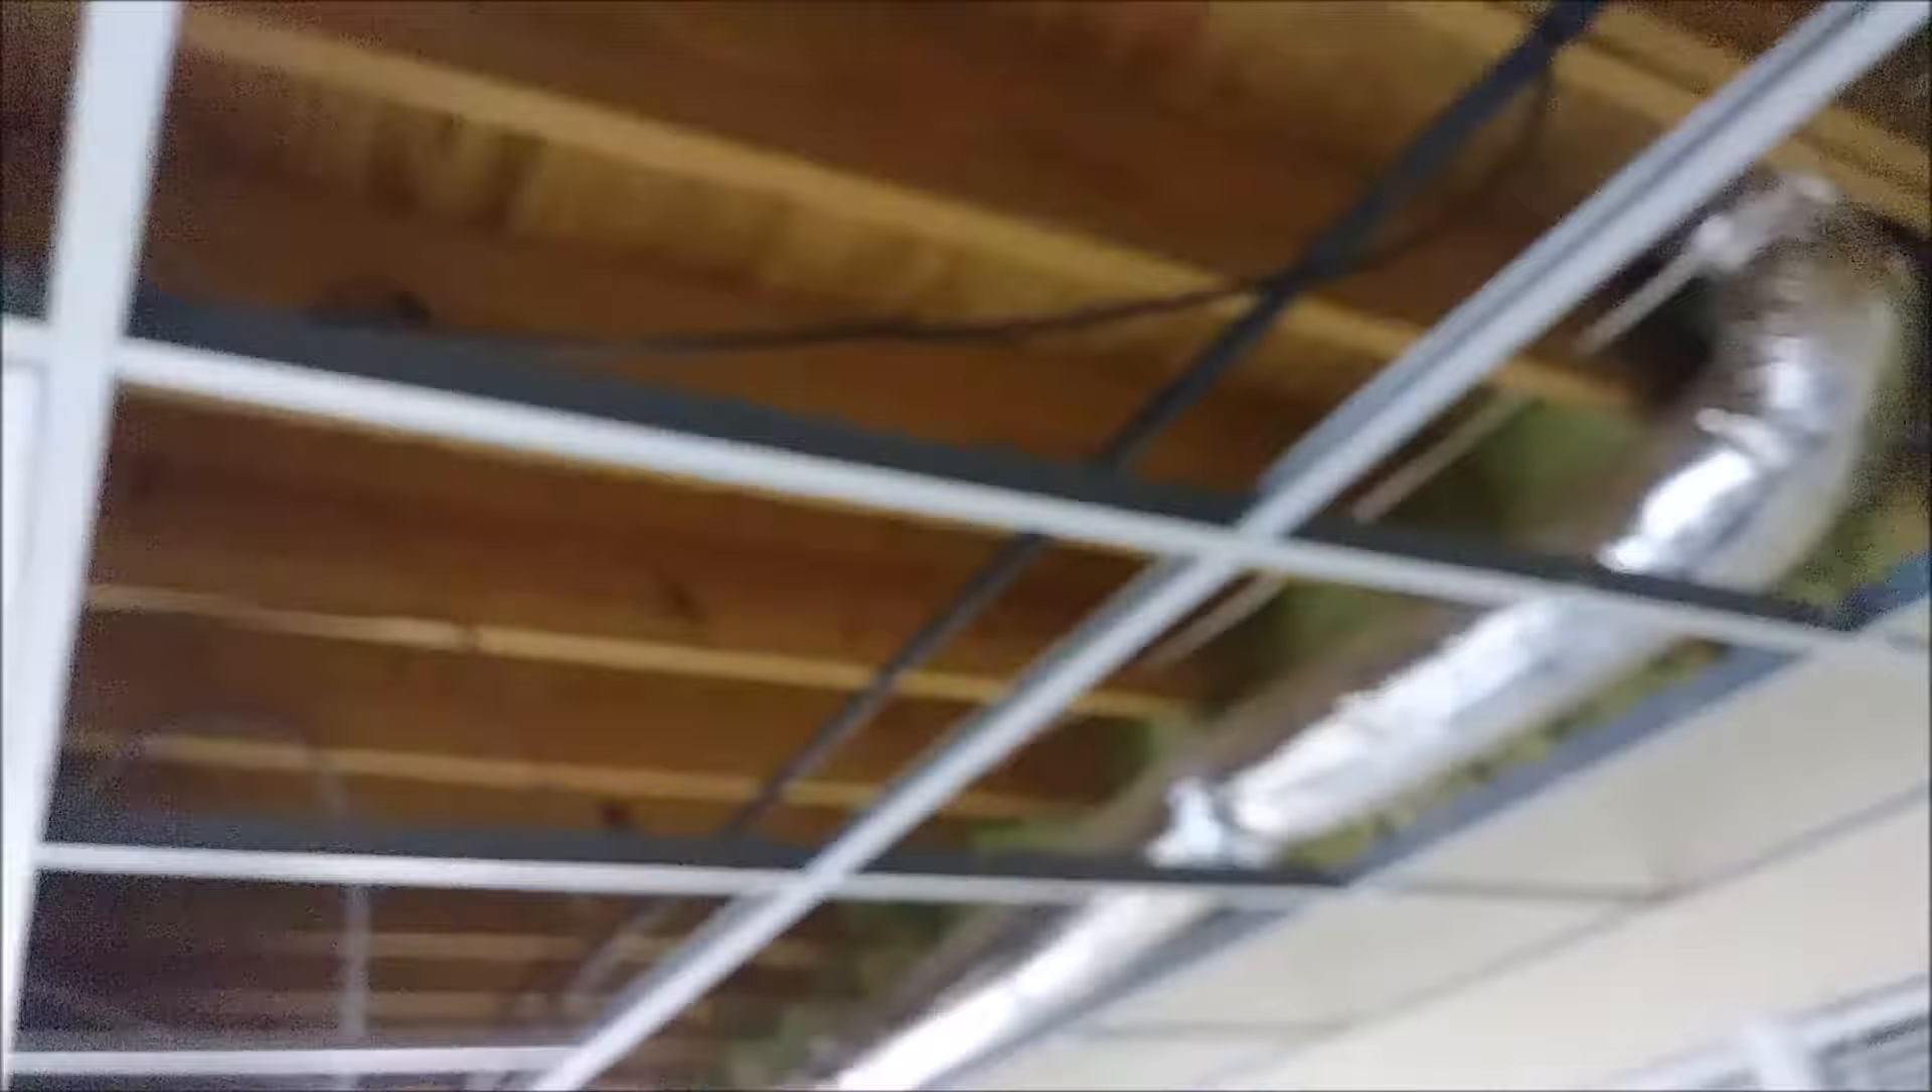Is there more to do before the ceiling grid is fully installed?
No.